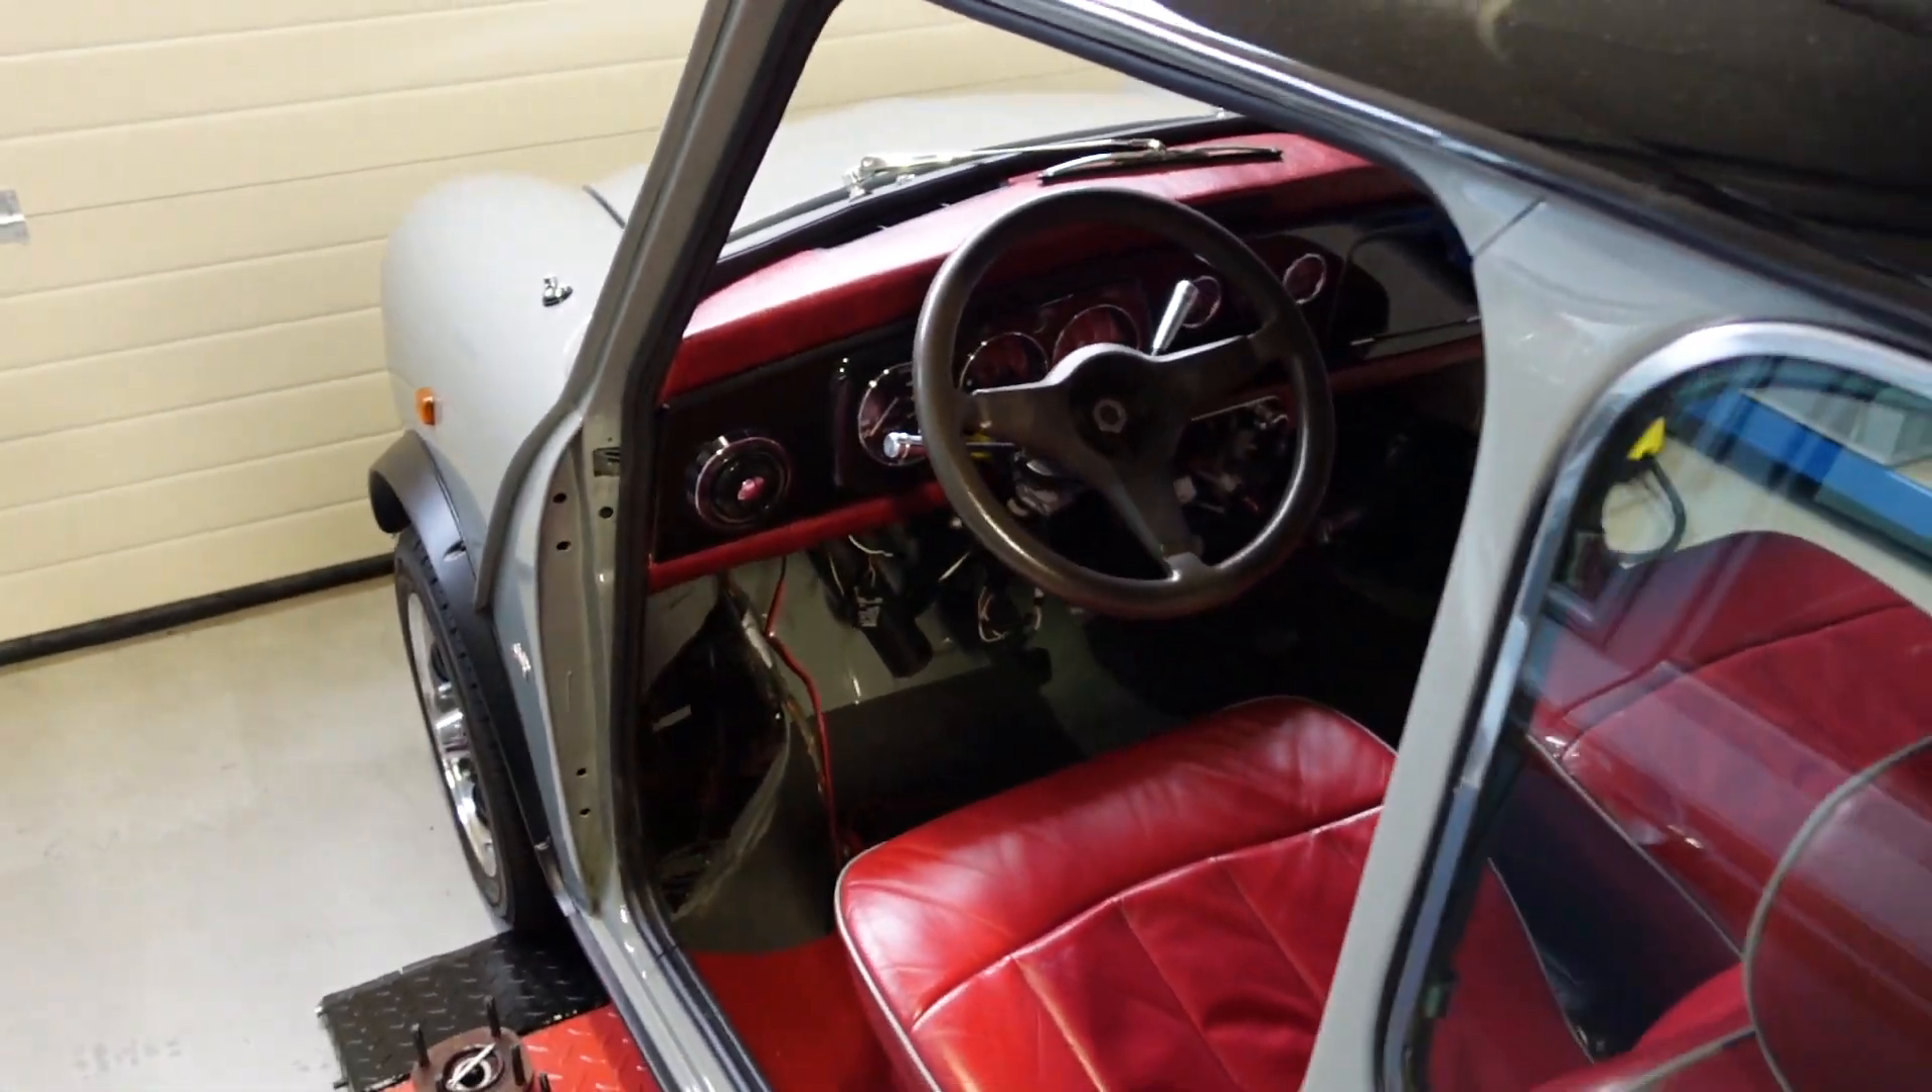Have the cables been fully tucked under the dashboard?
No.